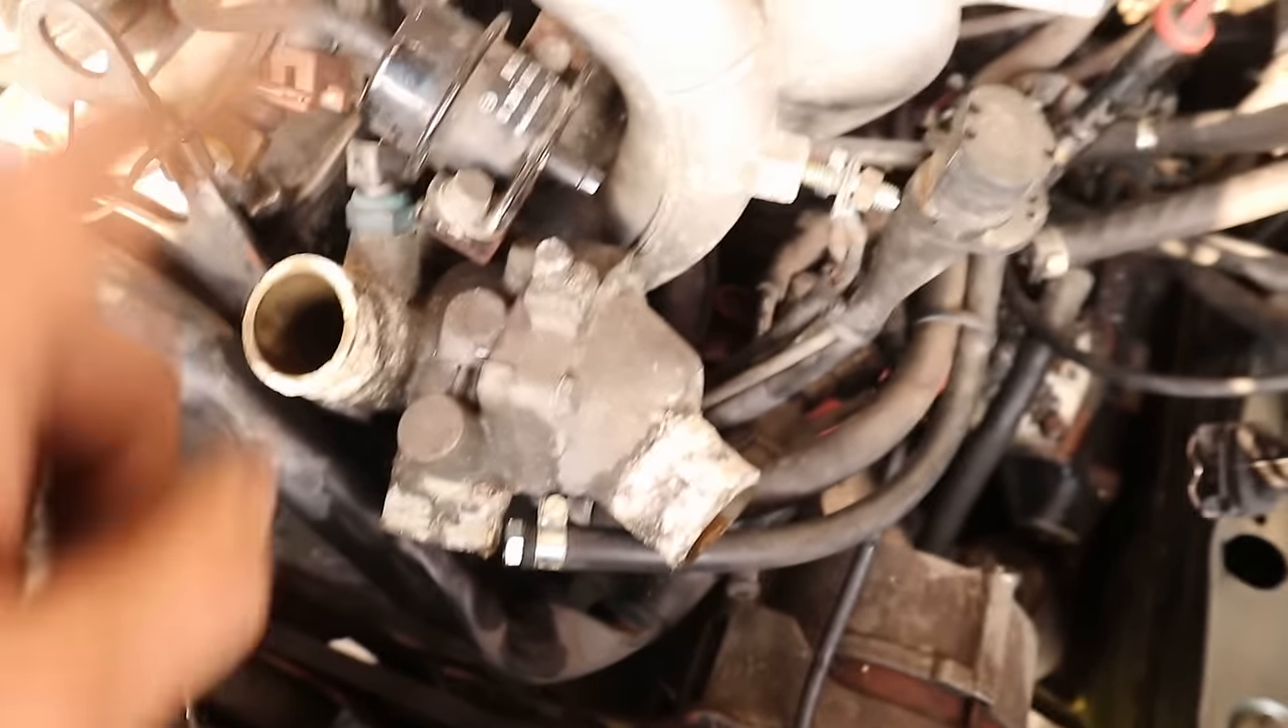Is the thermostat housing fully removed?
No.